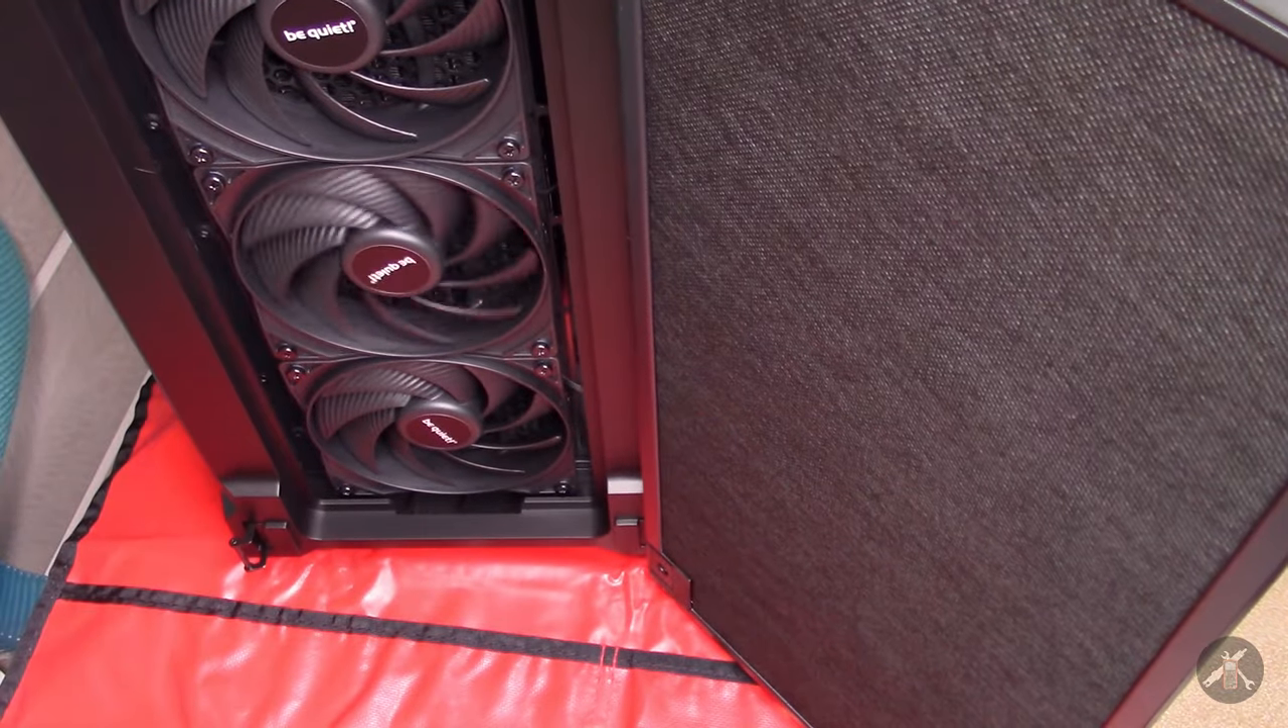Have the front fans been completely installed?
Yes.